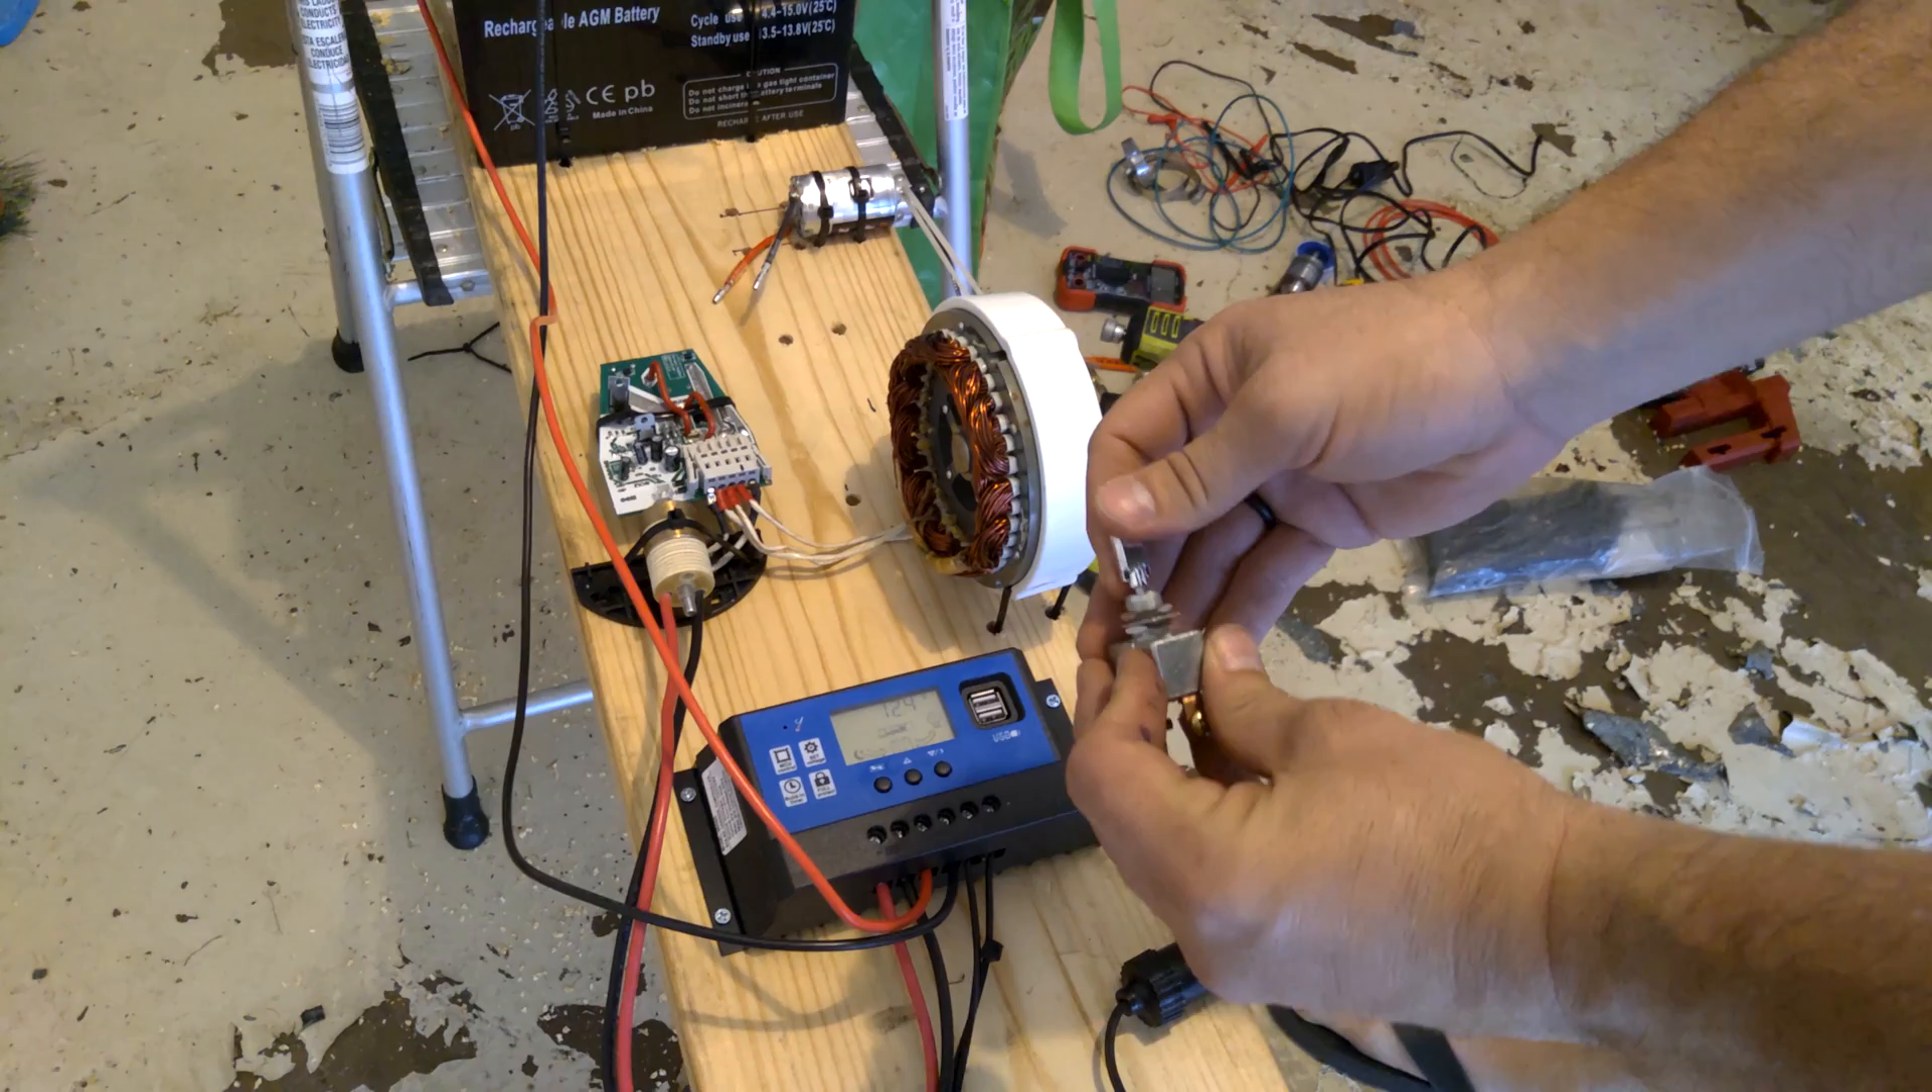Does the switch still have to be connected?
Yes.